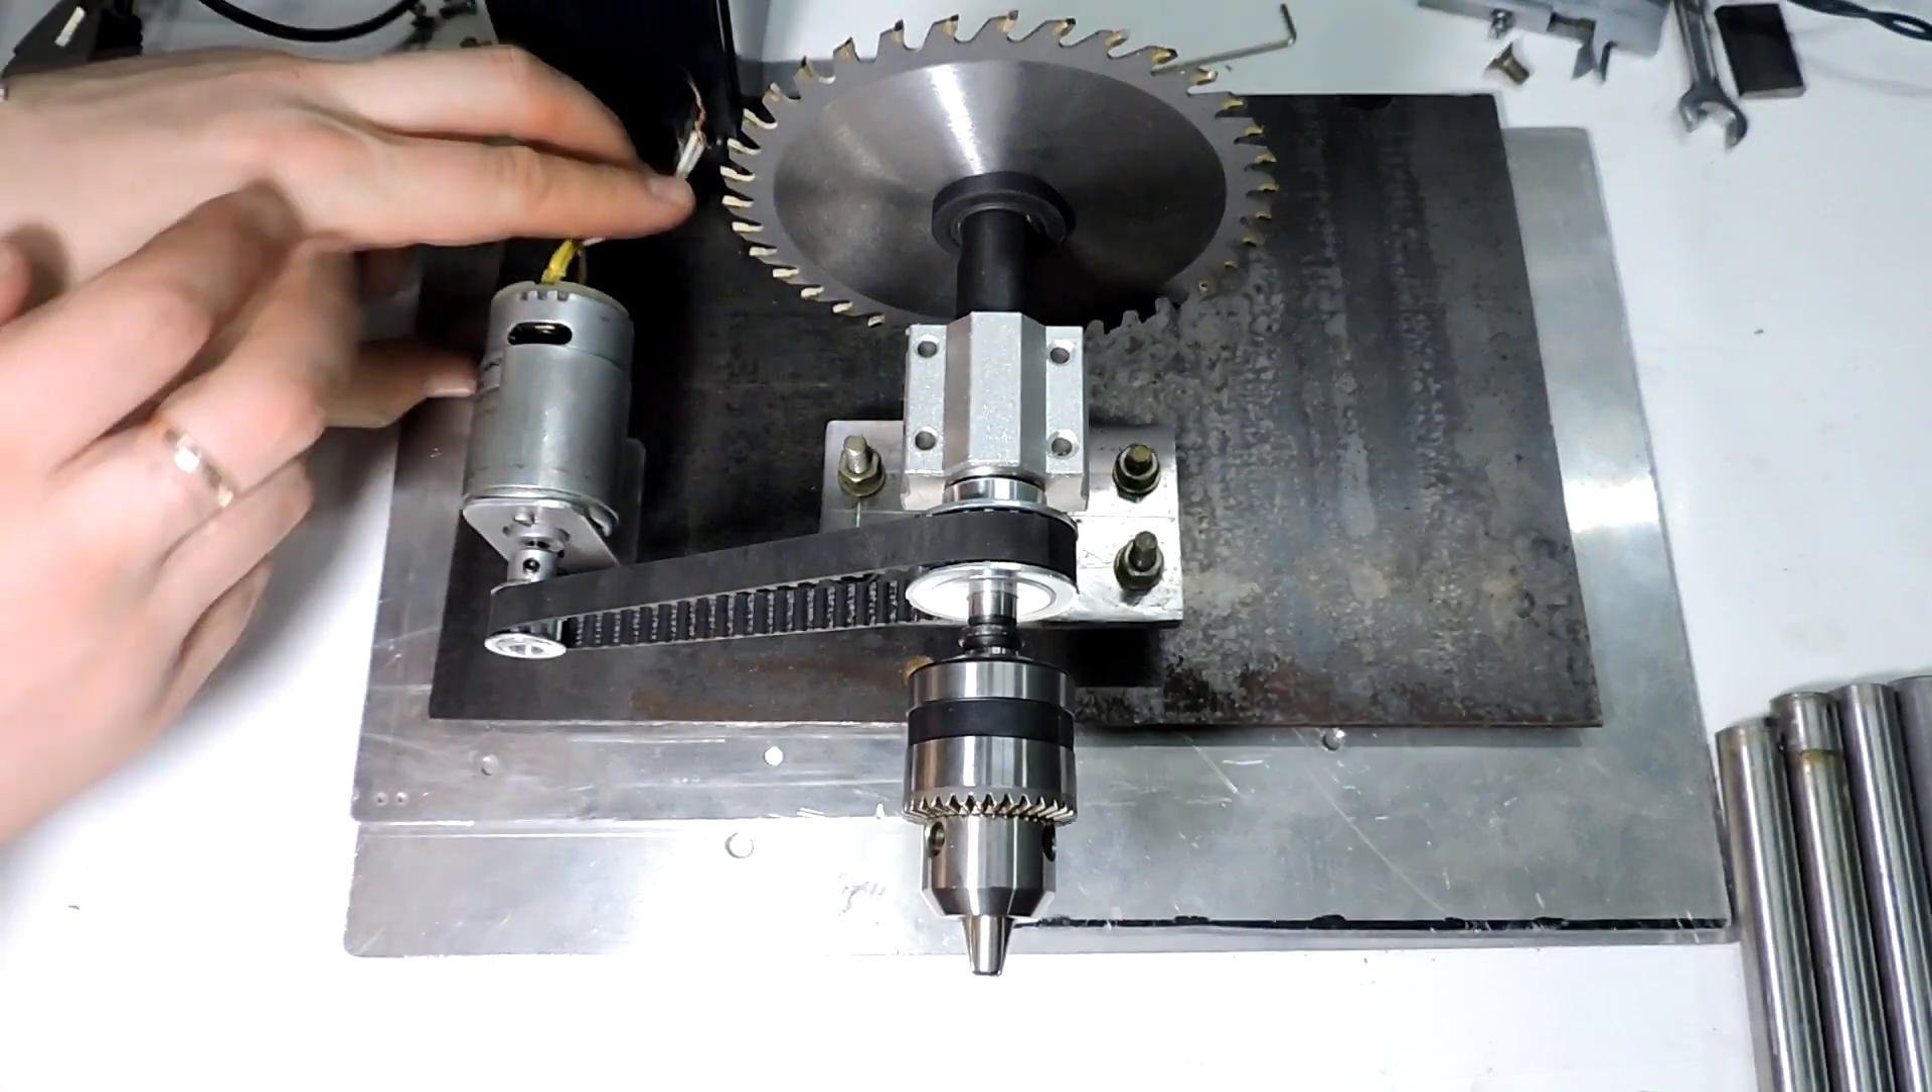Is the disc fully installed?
Yes.